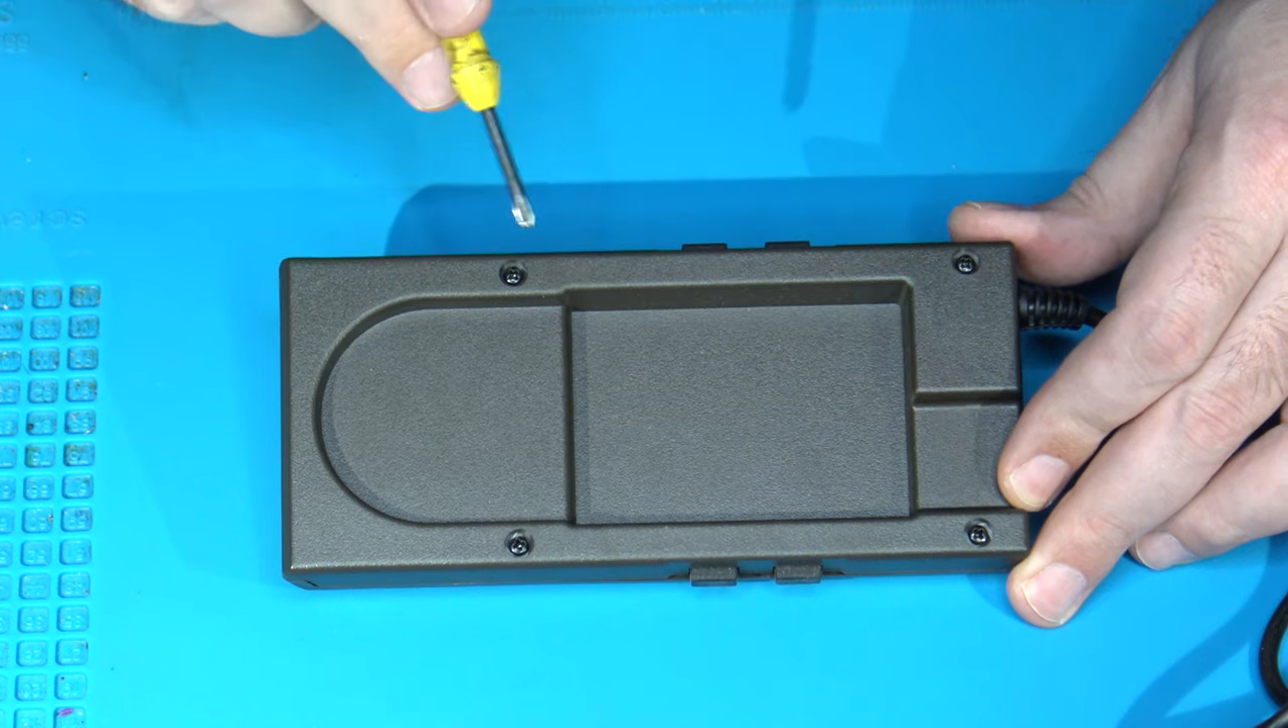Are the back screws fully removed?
No.